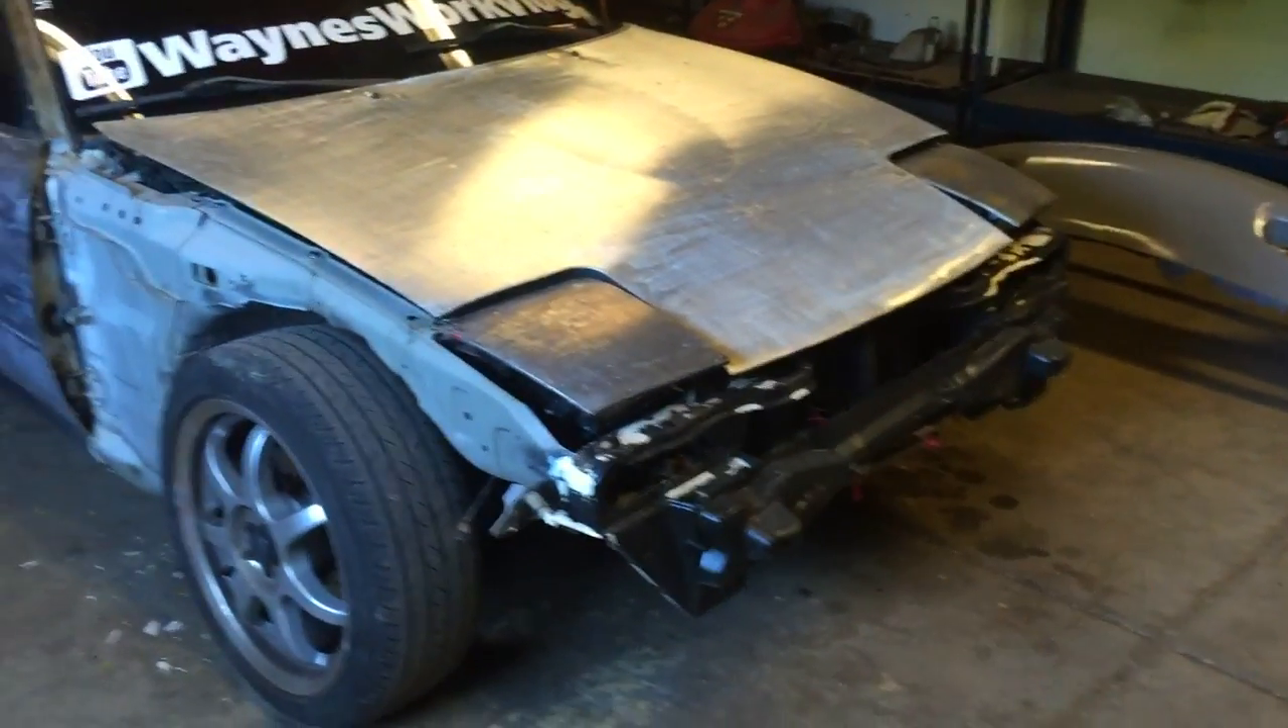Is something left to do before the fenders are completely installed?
Yes.